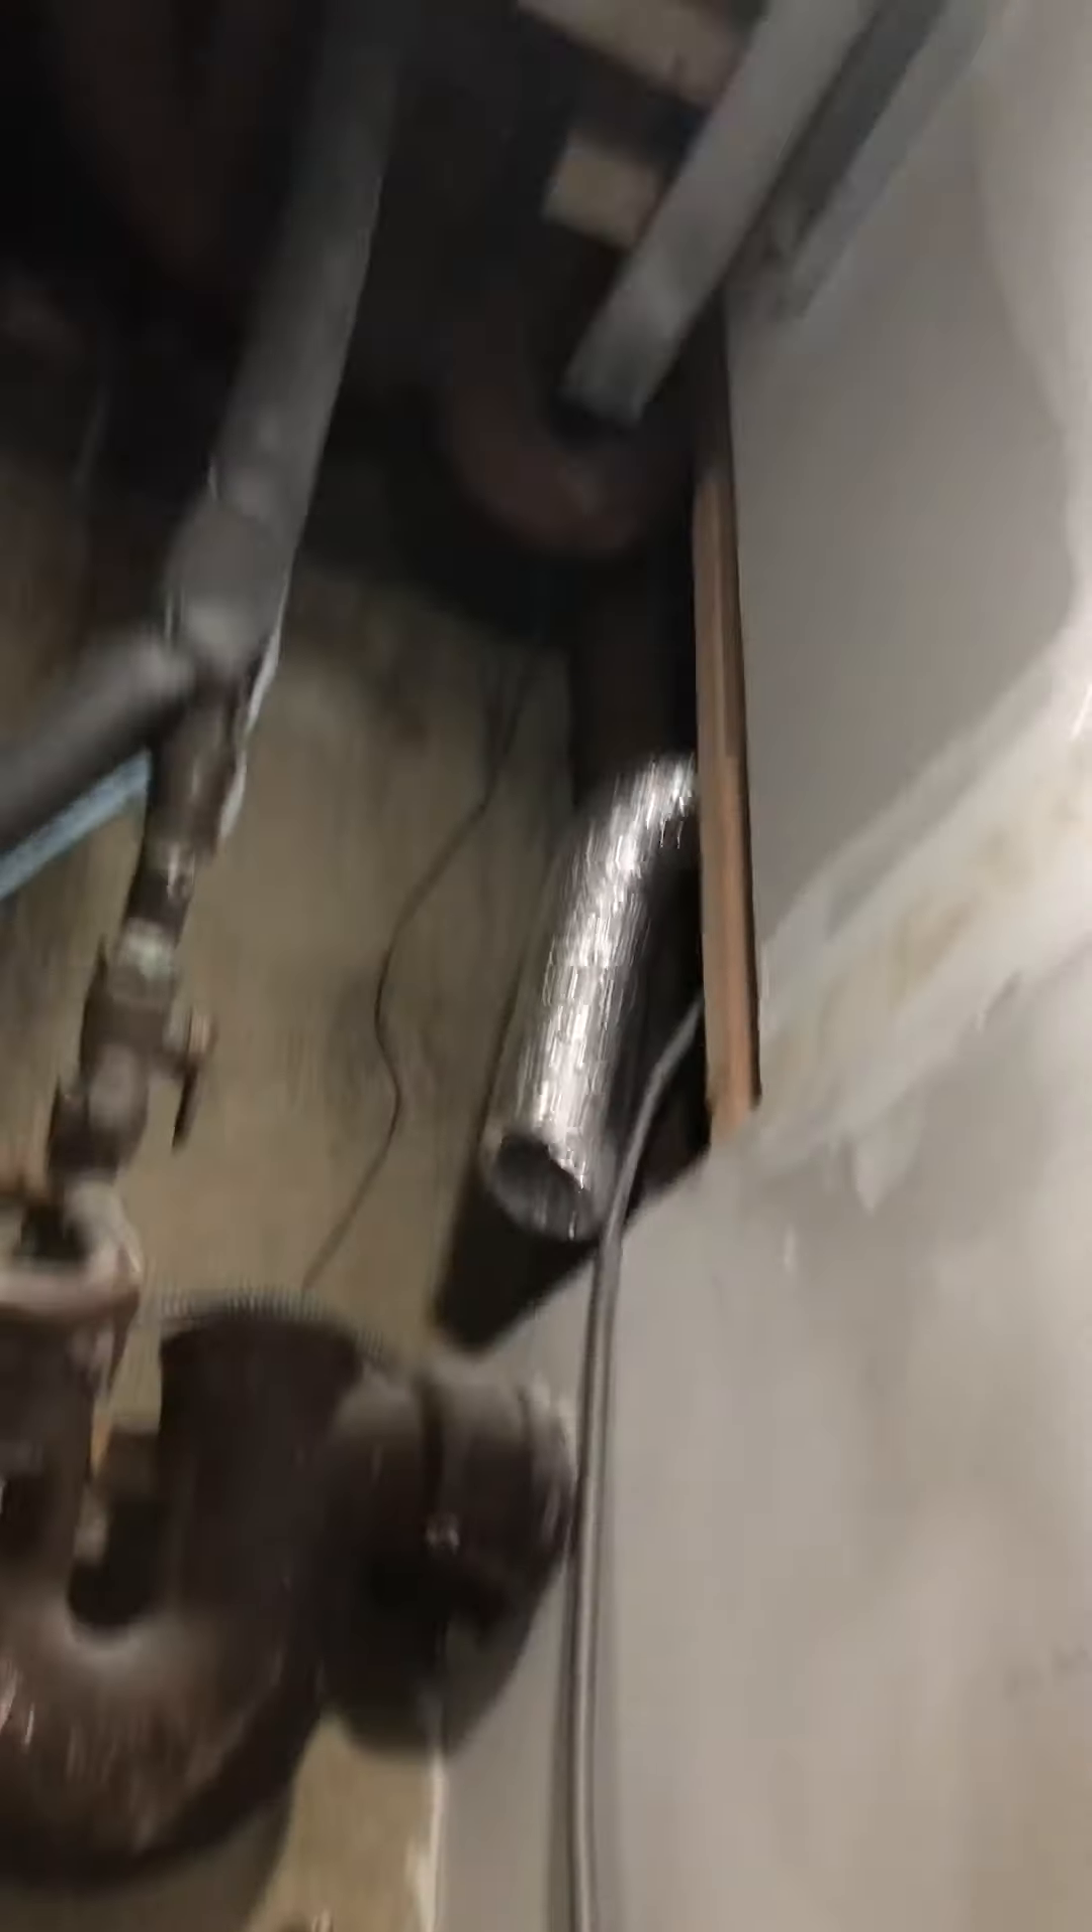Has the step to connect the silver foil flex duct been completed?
No.